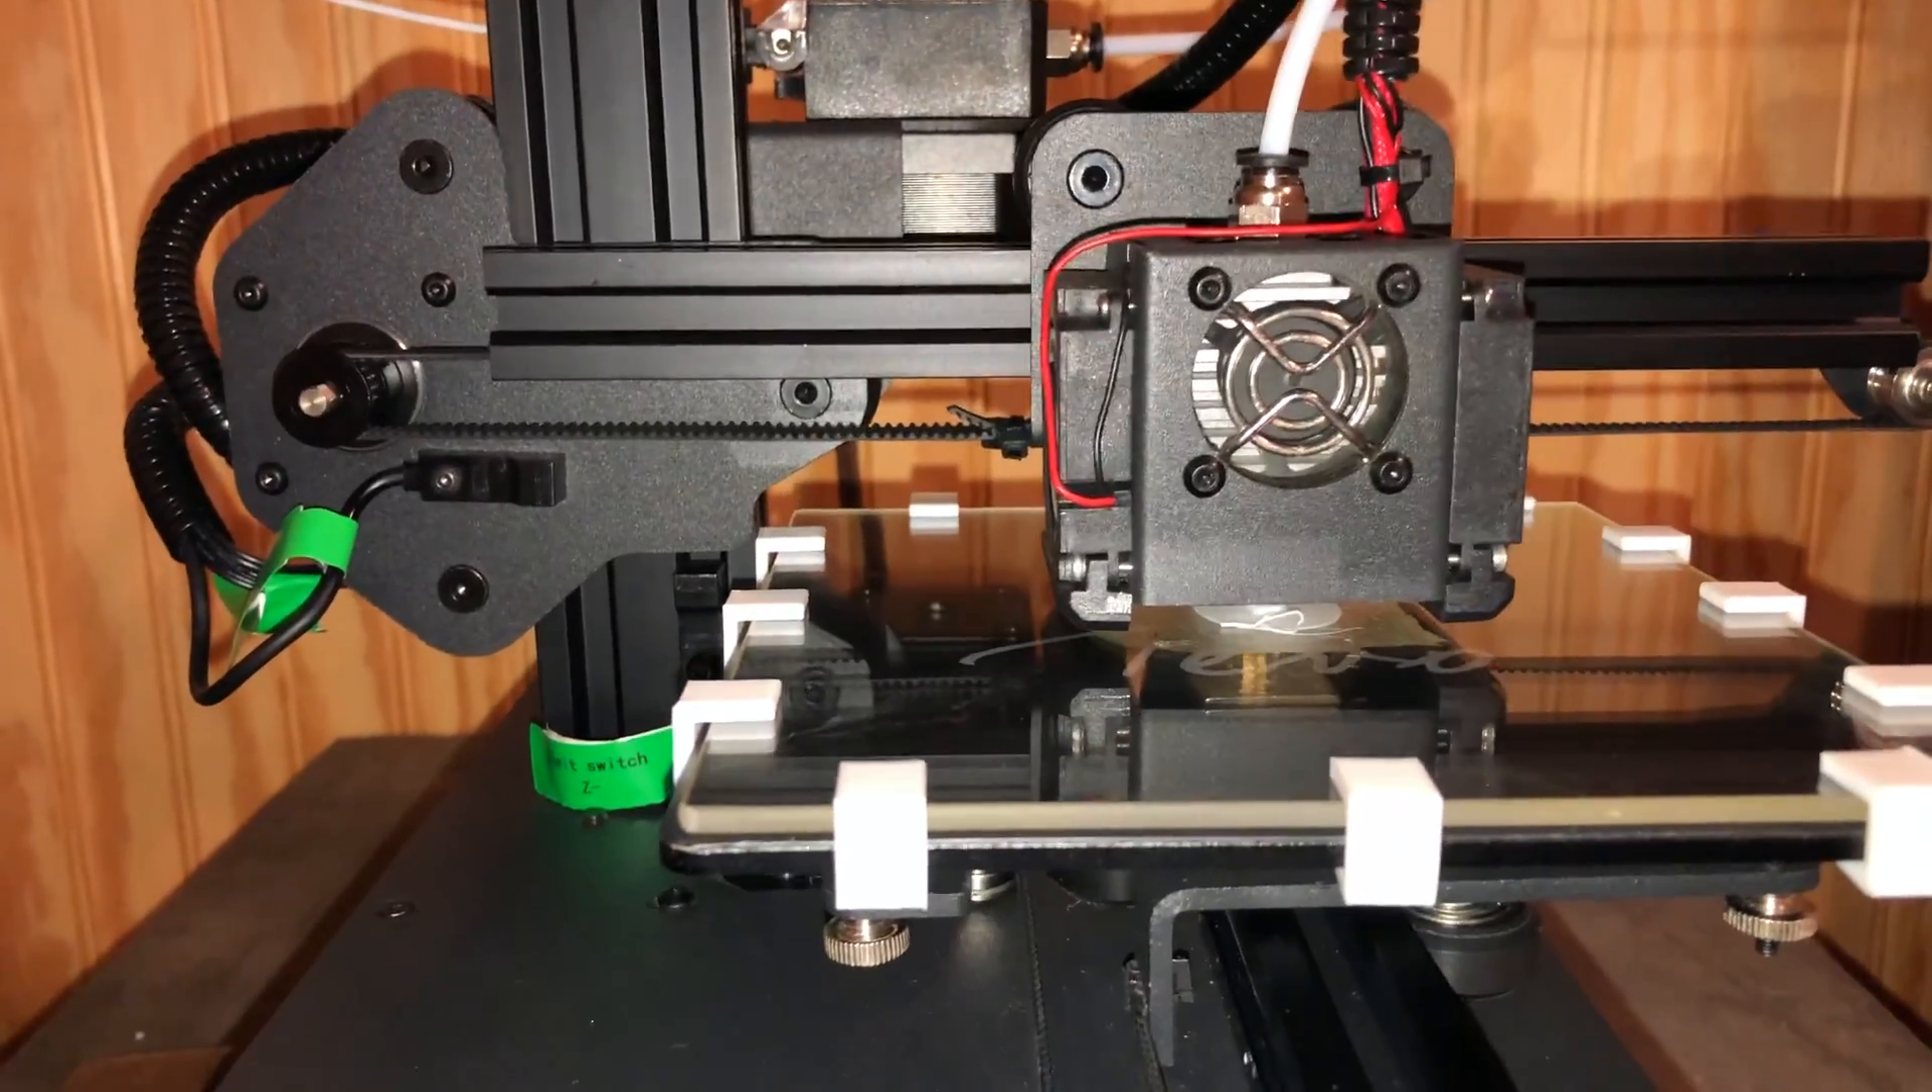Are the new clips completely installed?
Yes.